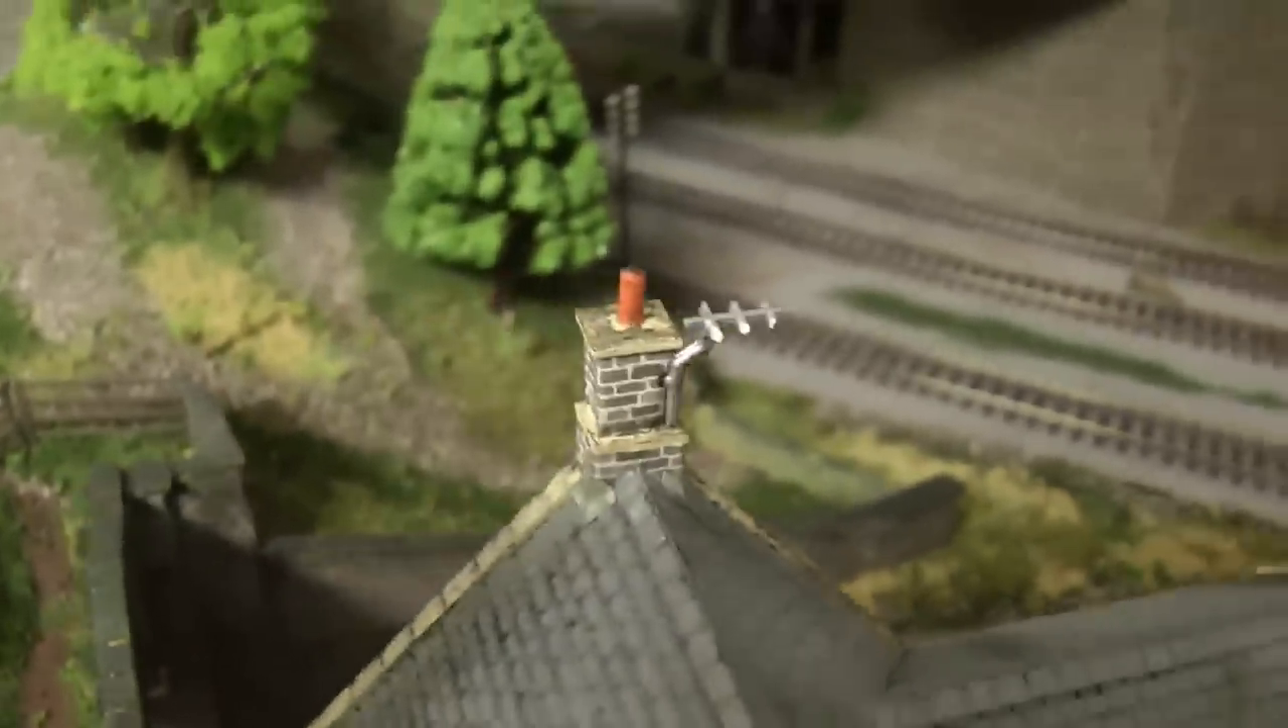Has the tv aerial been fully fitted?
Yes.